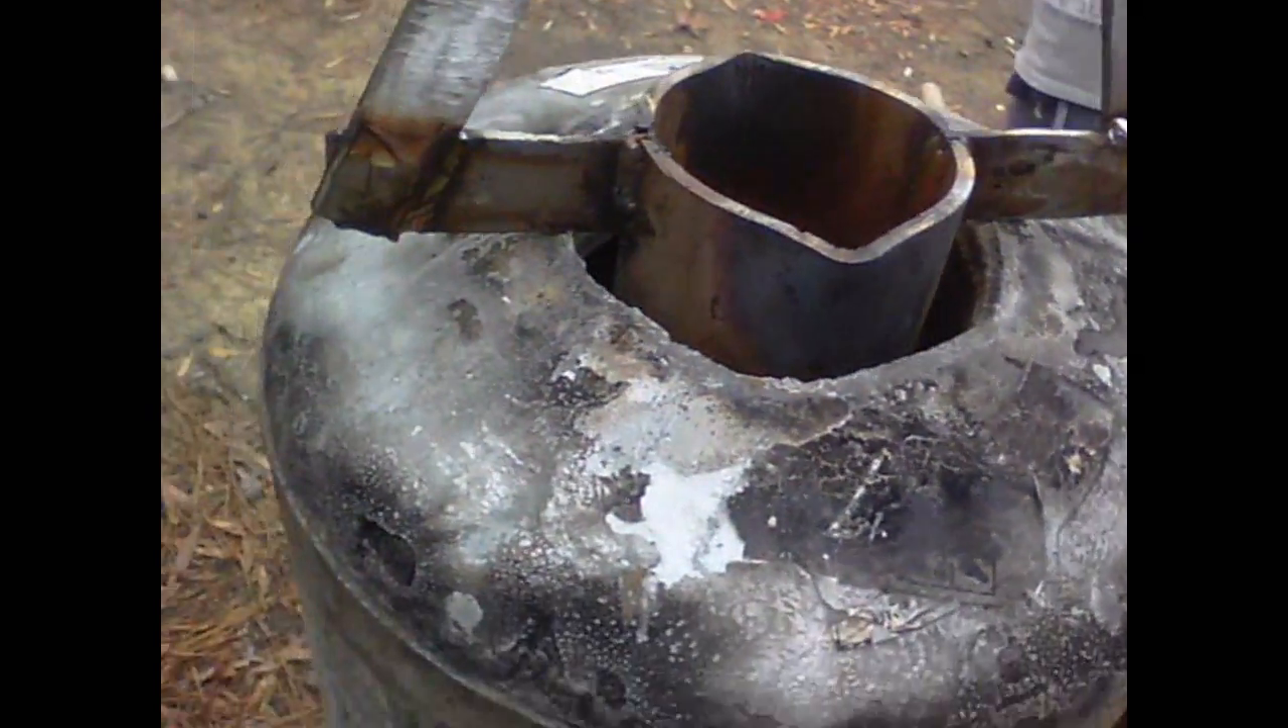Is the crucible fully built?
Yes.